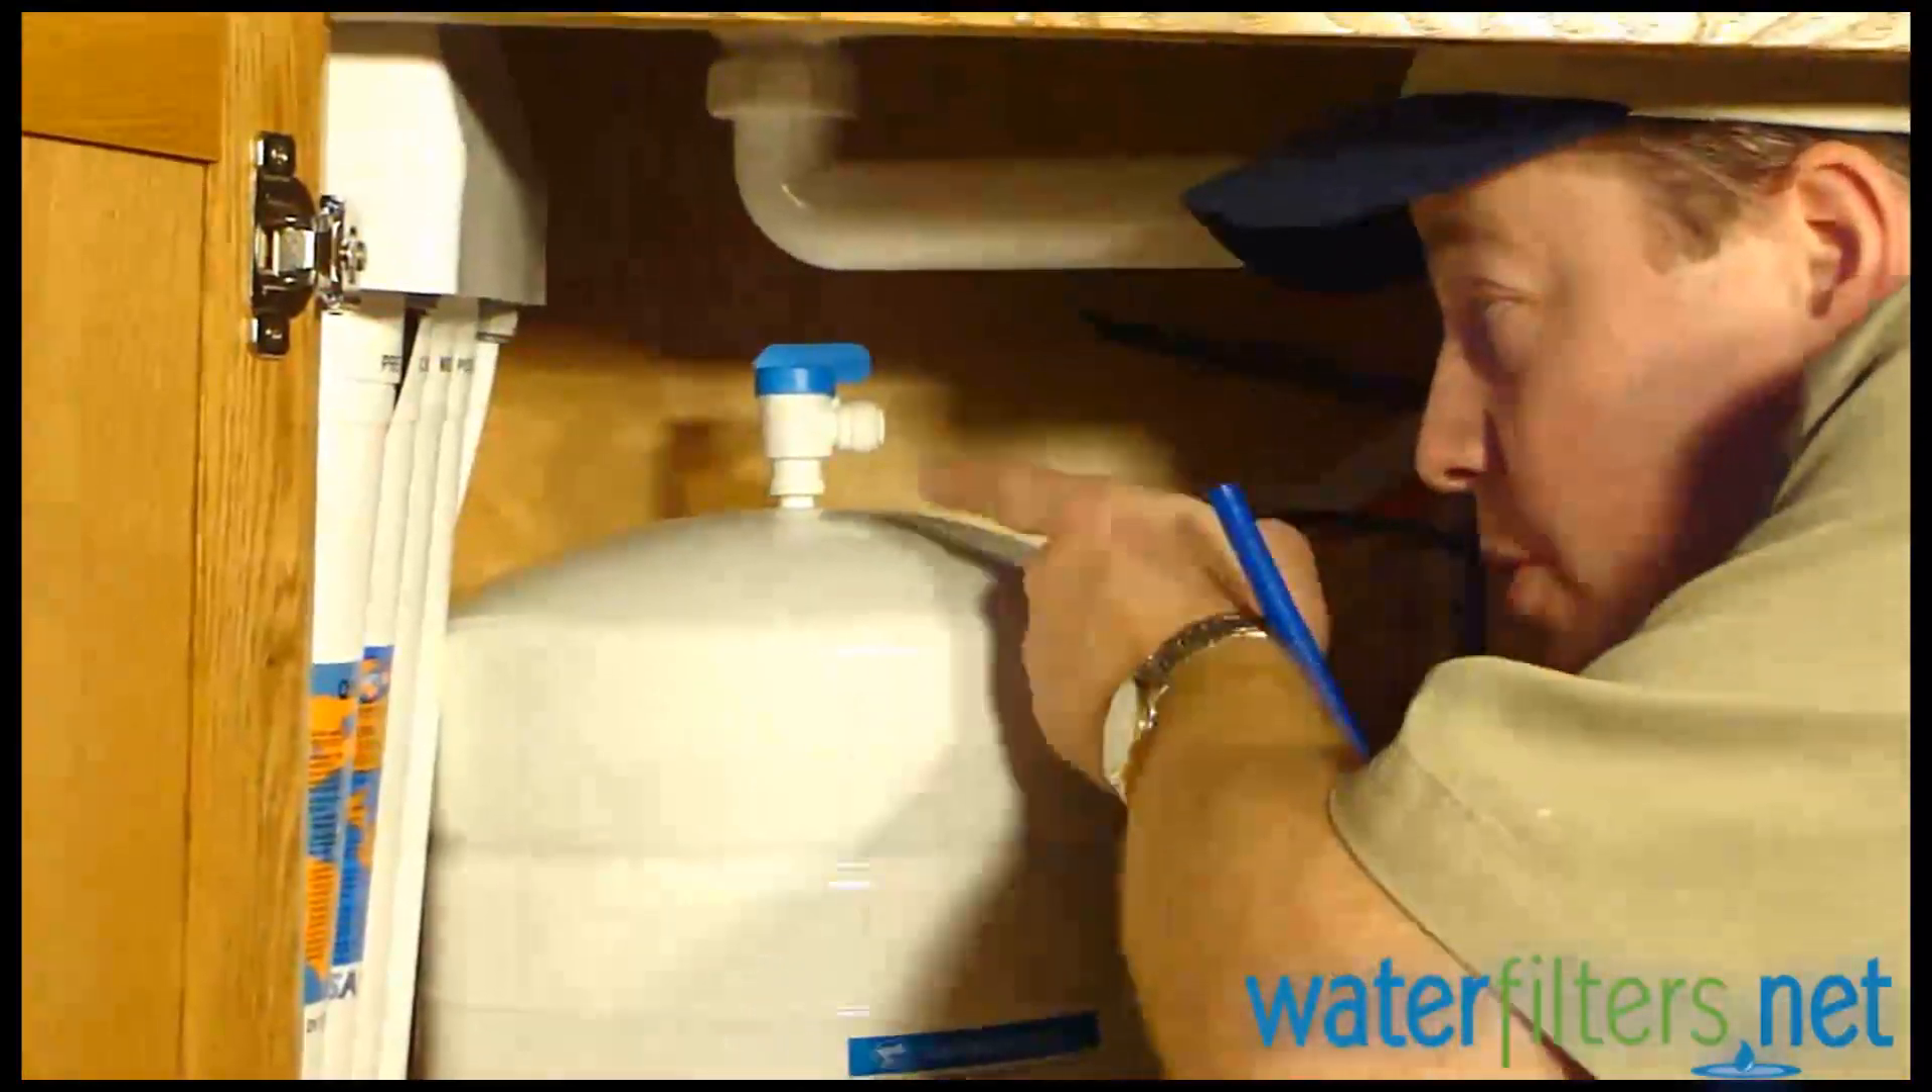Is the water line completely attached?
No.